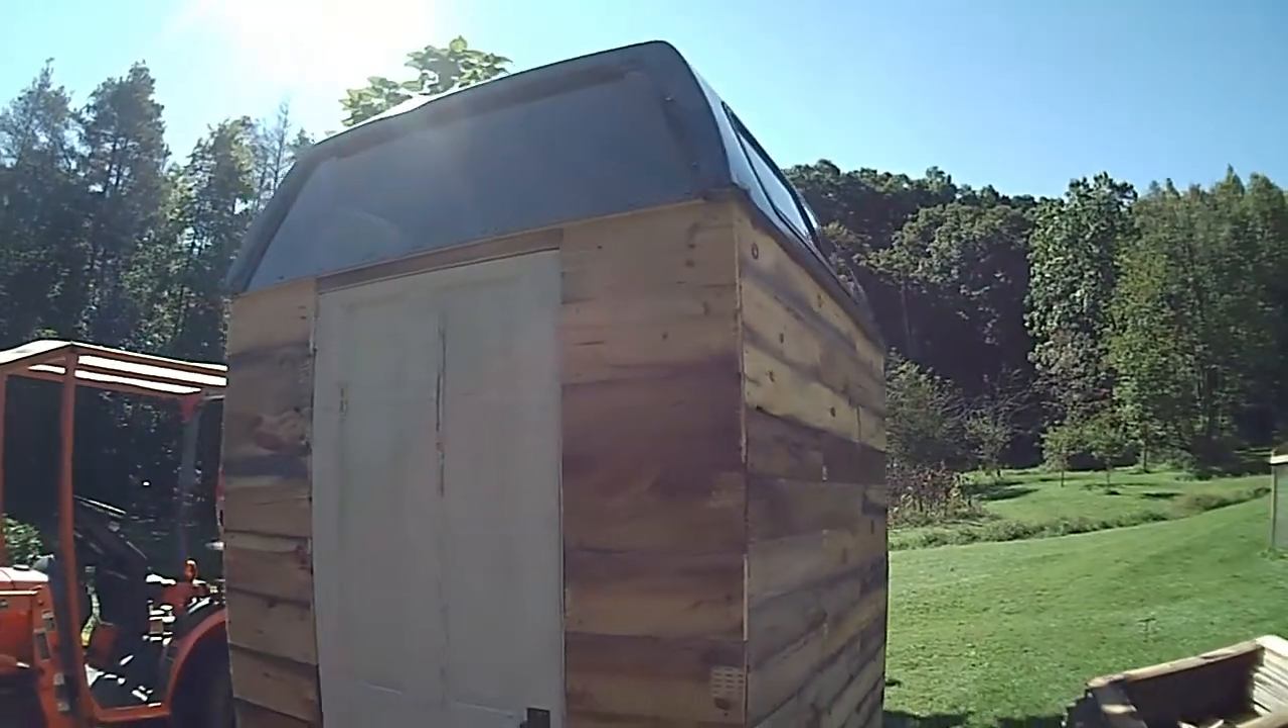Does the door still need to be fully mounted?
No.